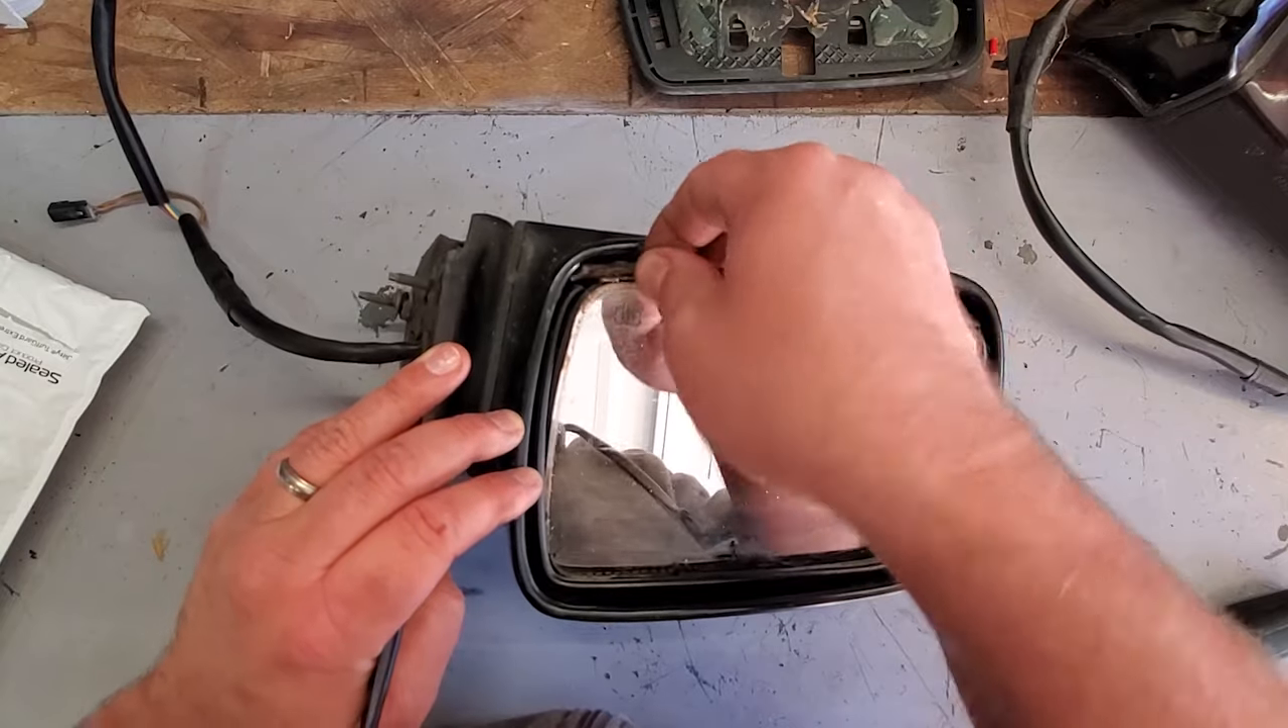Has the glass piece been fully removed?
No.